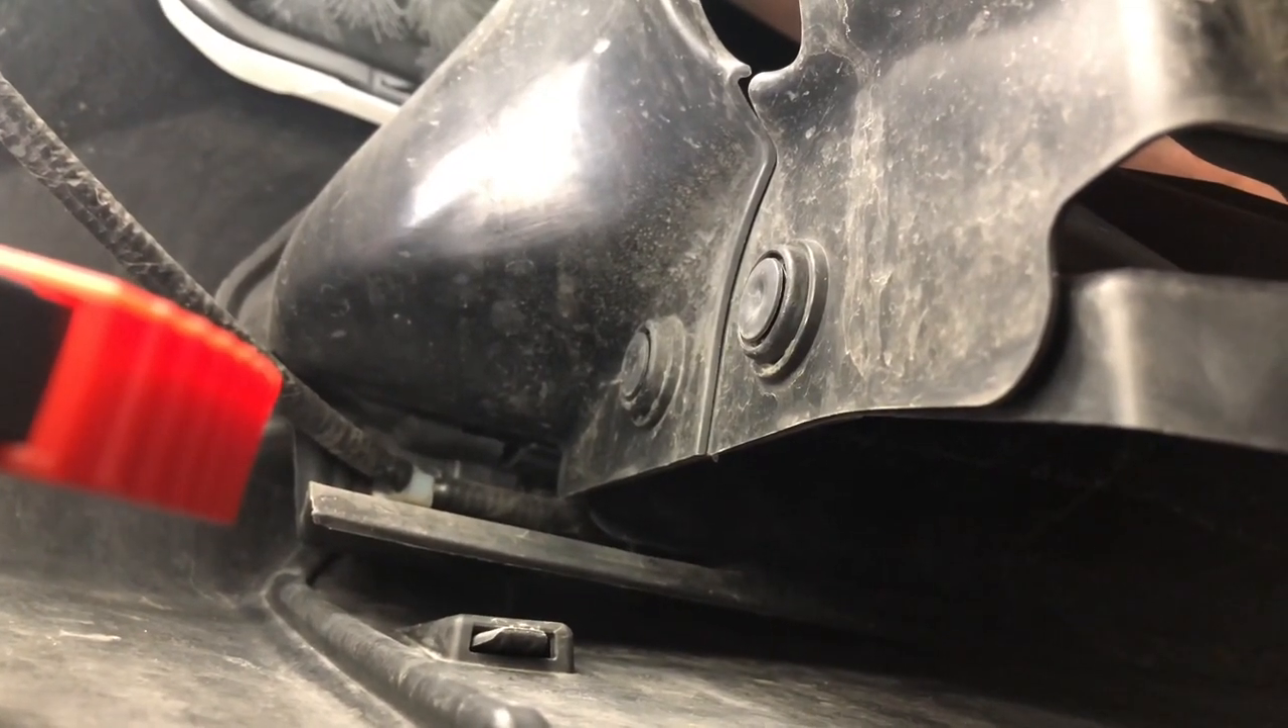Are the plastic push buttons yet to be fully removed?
Yes.